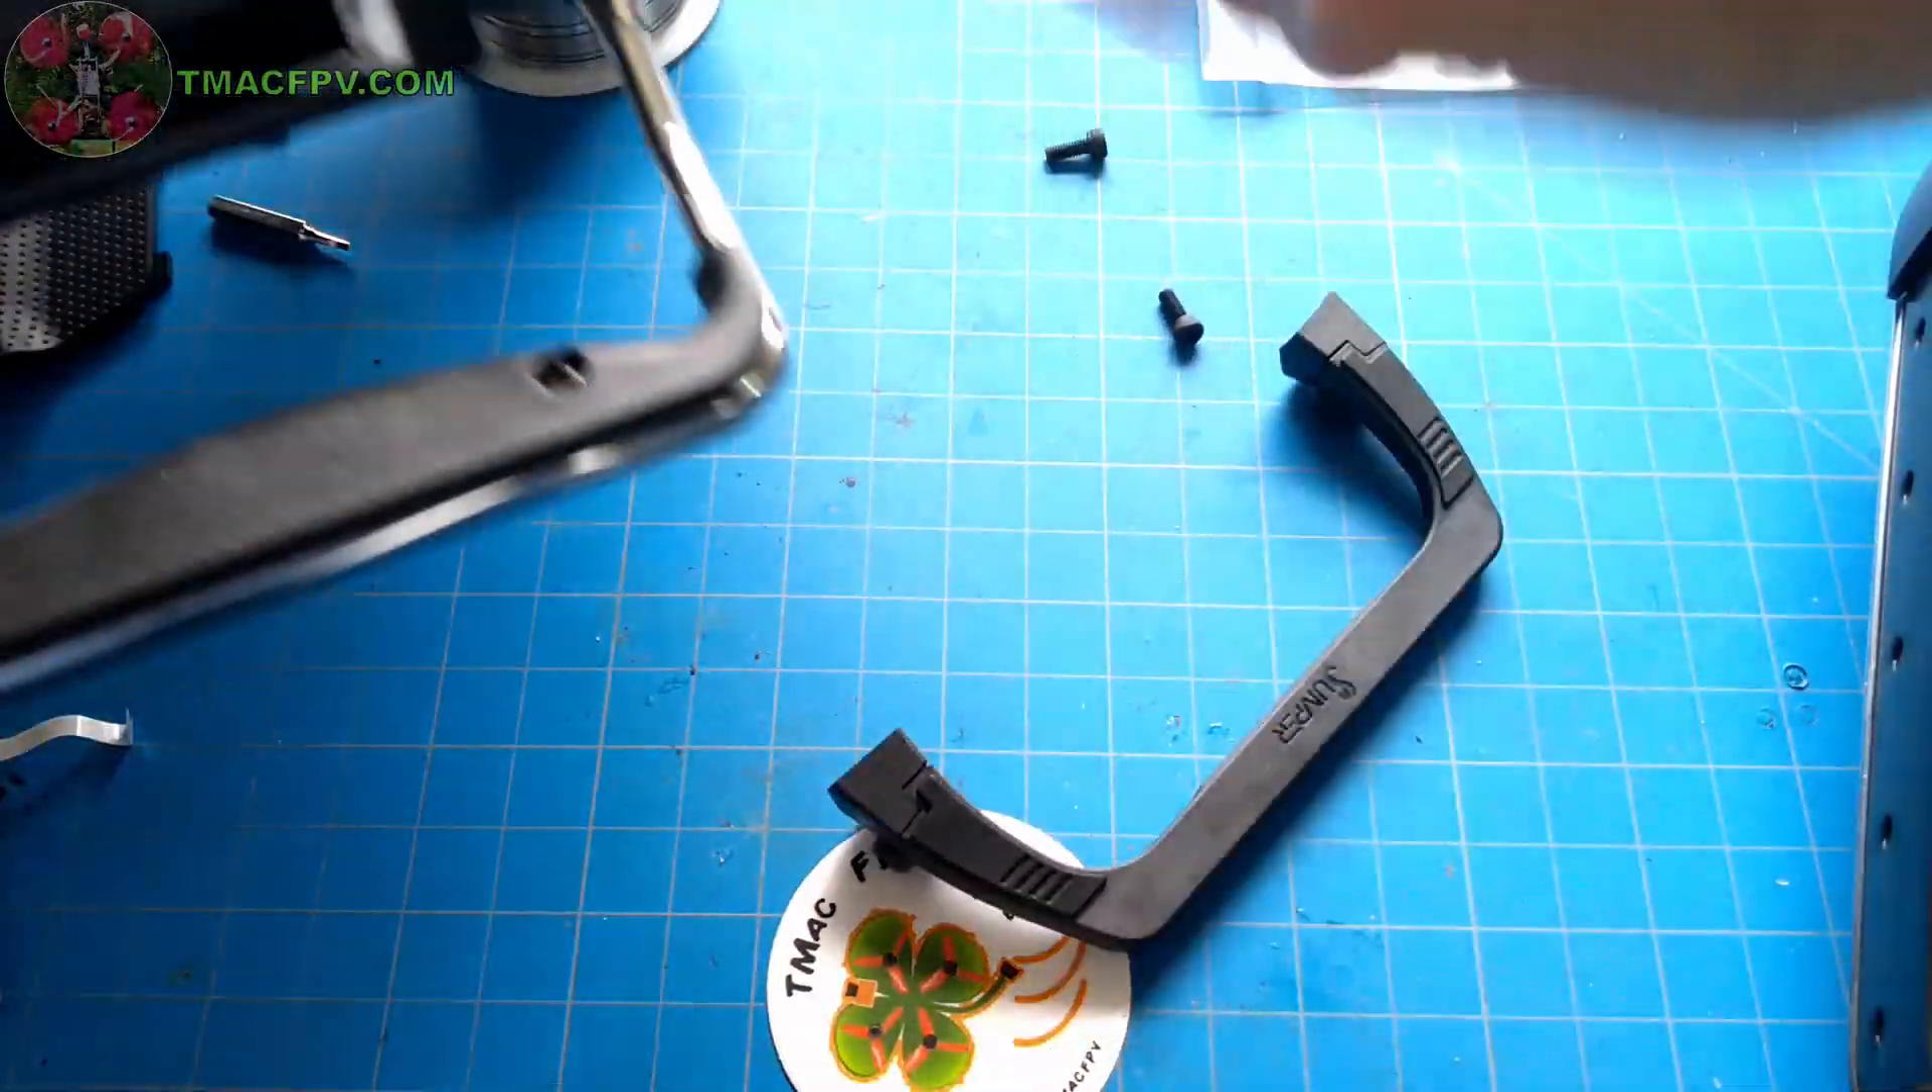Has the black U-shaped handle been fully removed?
Yes.